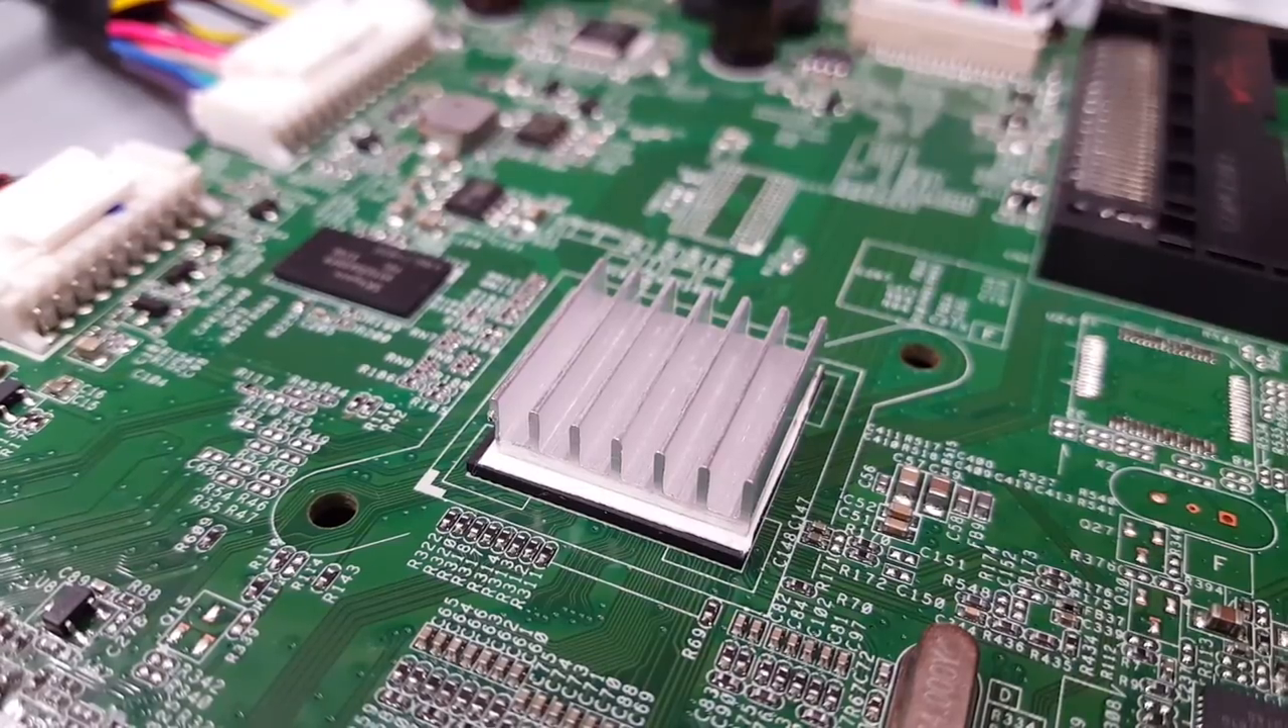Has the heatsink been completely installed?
Yes.